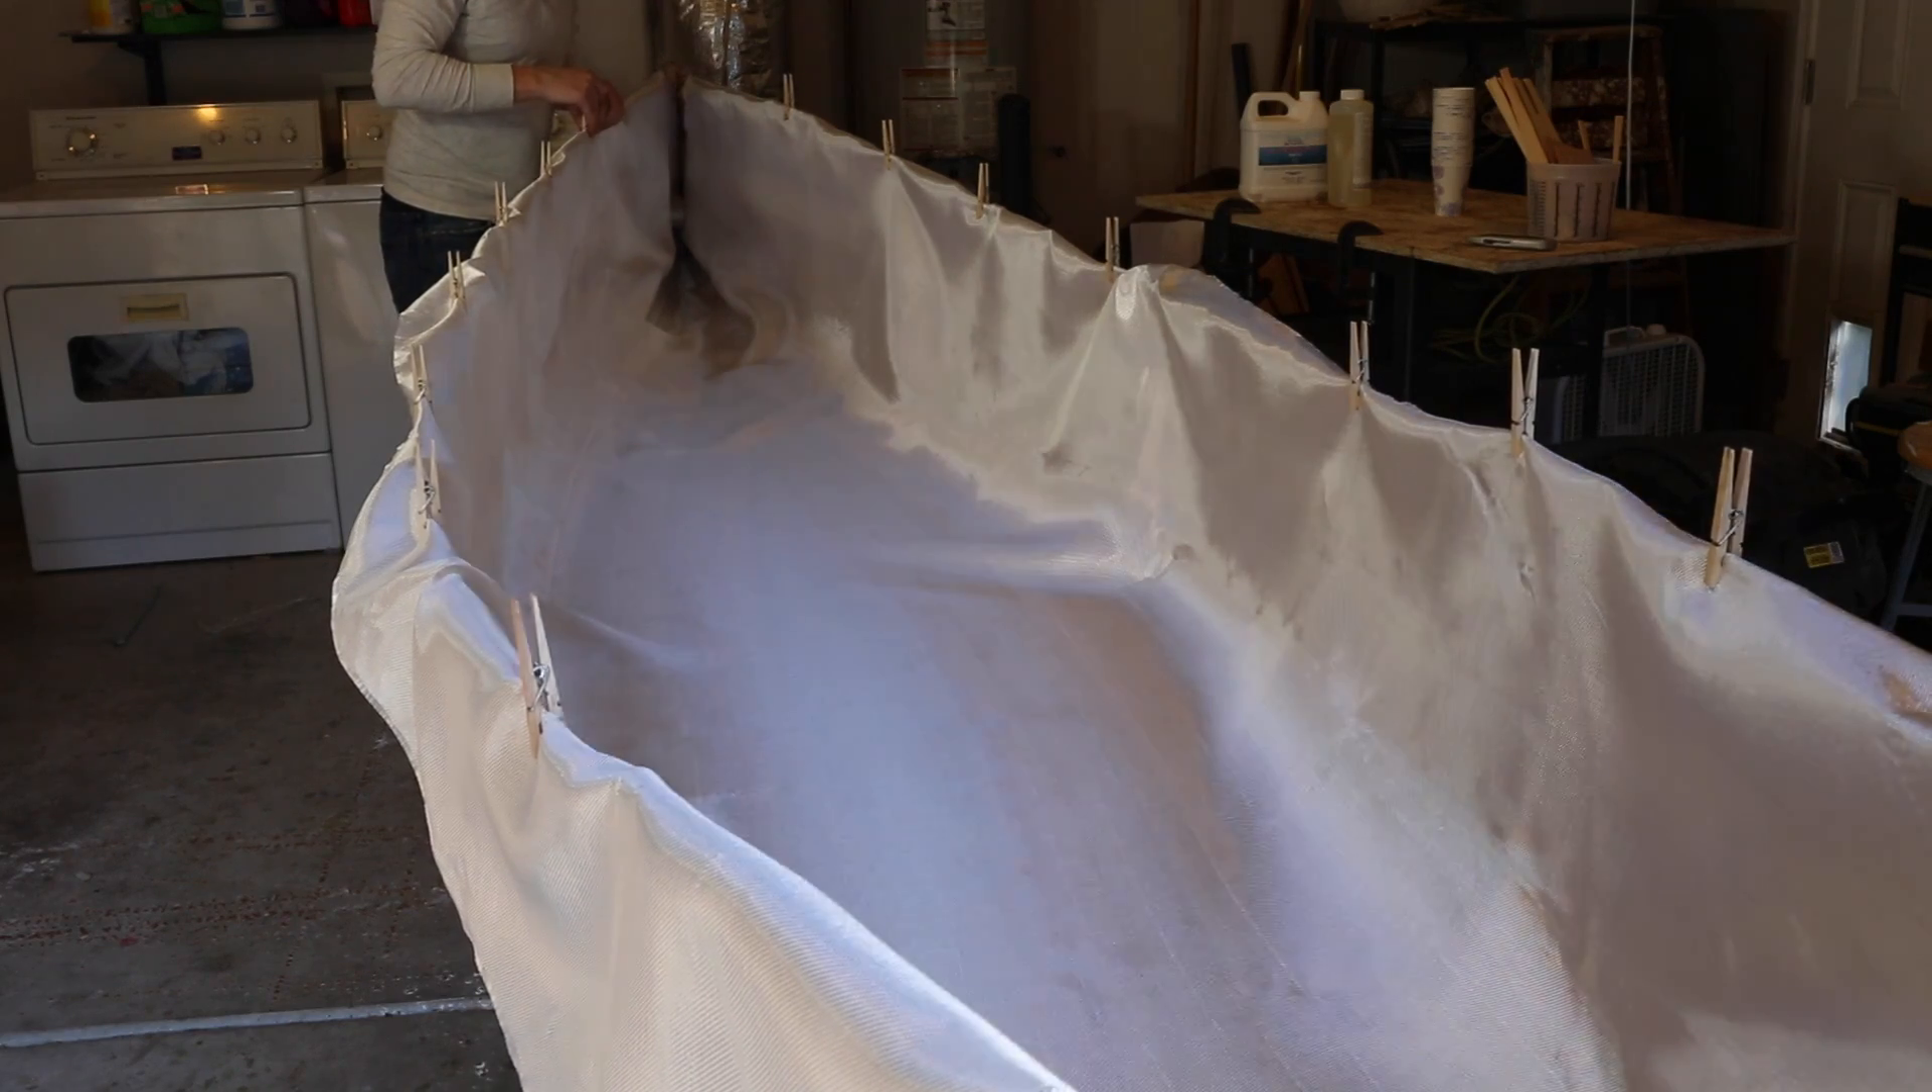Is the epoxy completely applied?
No.